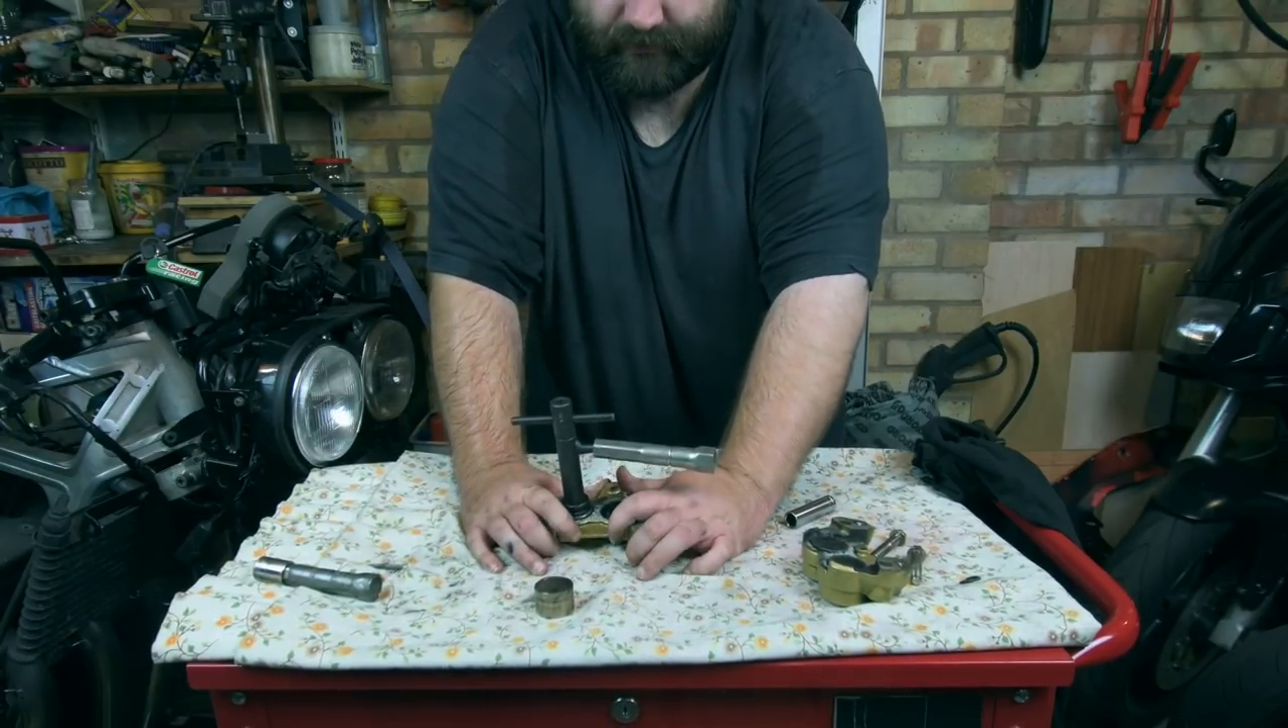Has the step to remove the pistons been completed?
No.